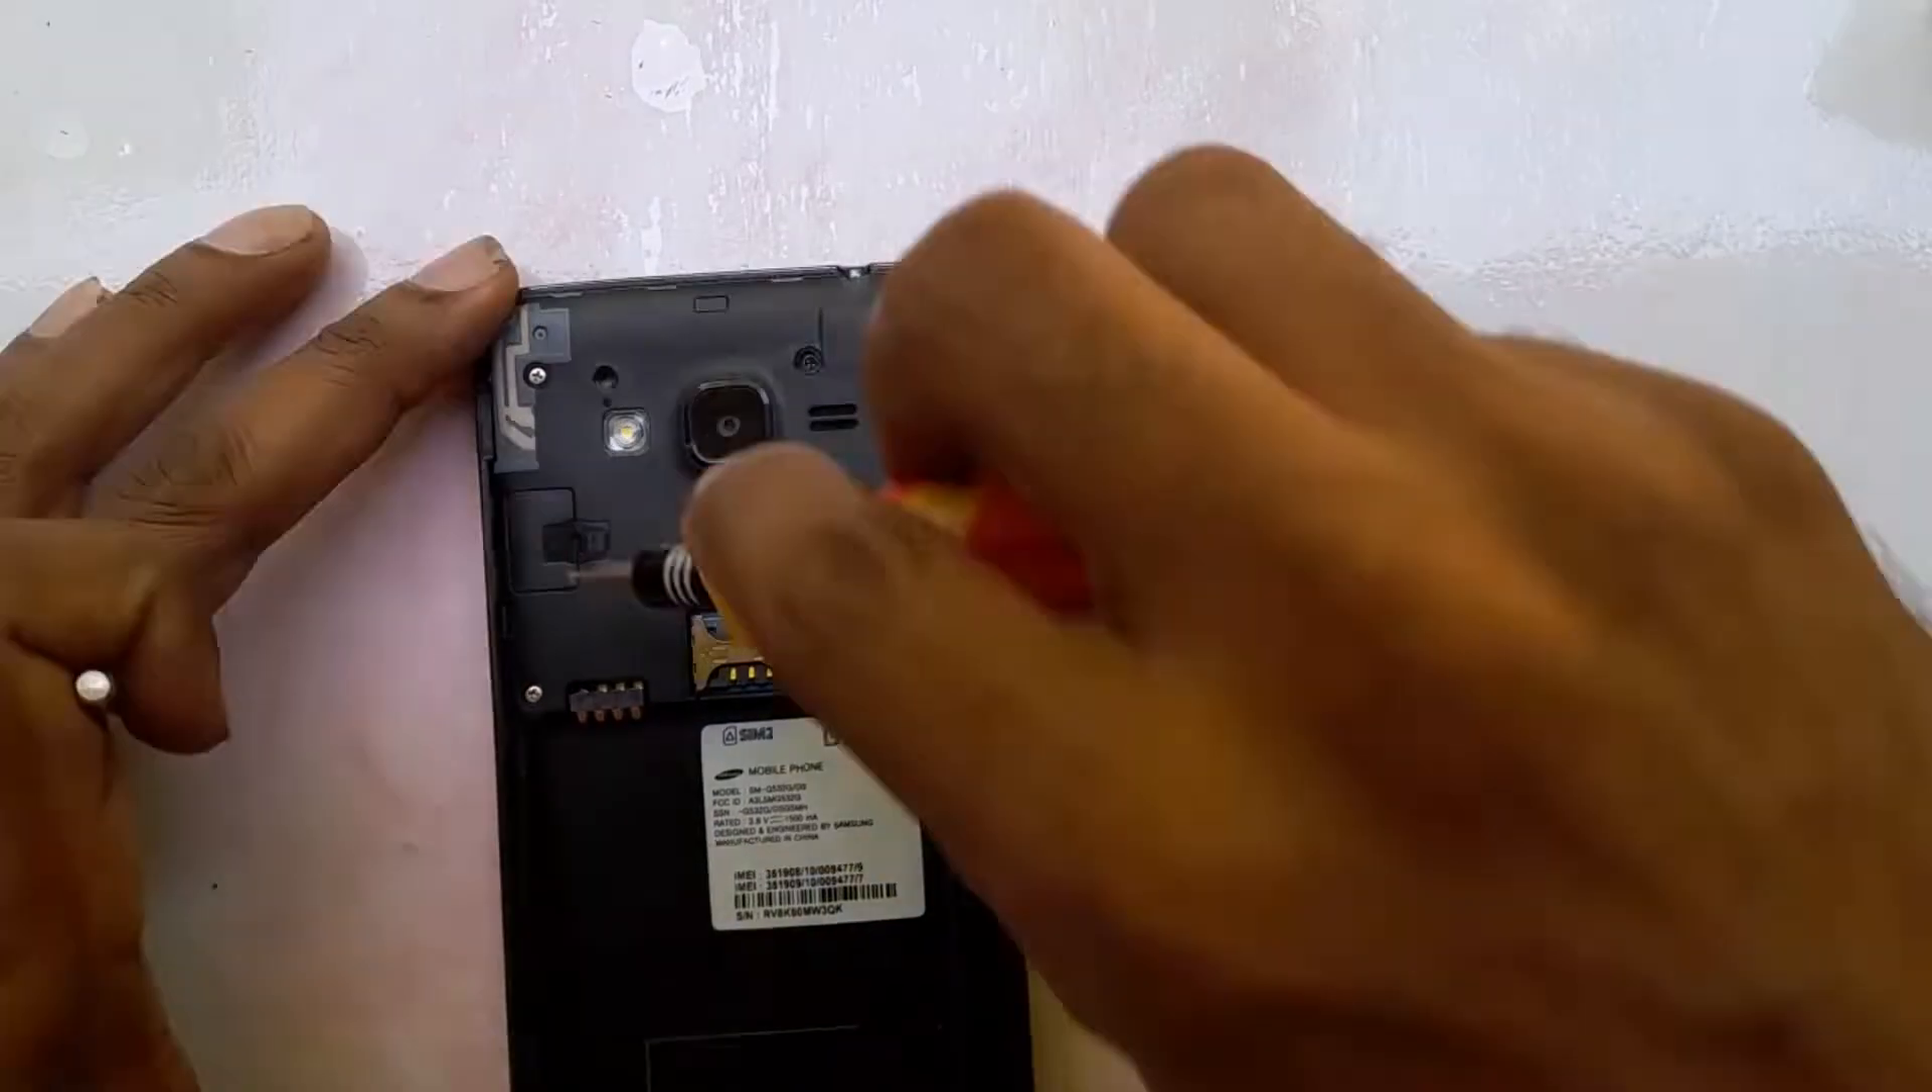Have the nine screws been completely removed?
No.